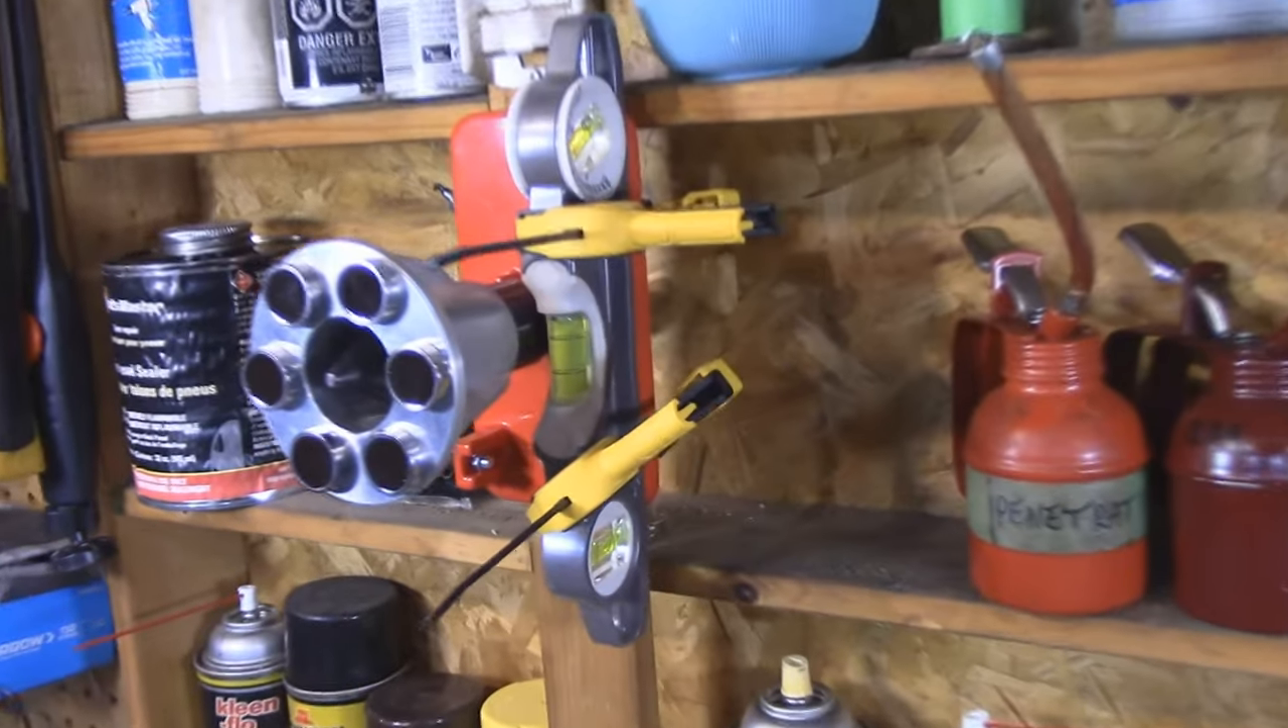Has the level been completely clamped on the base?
Yes.